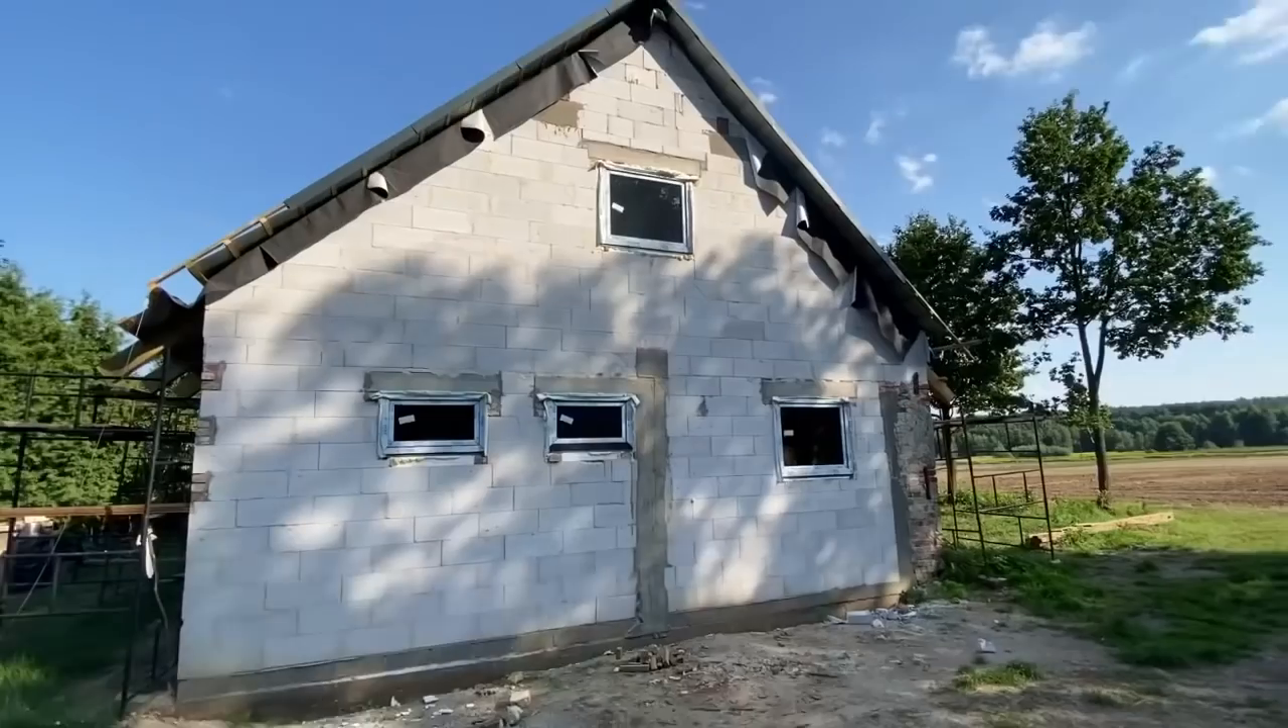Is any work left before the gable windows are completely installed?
No.